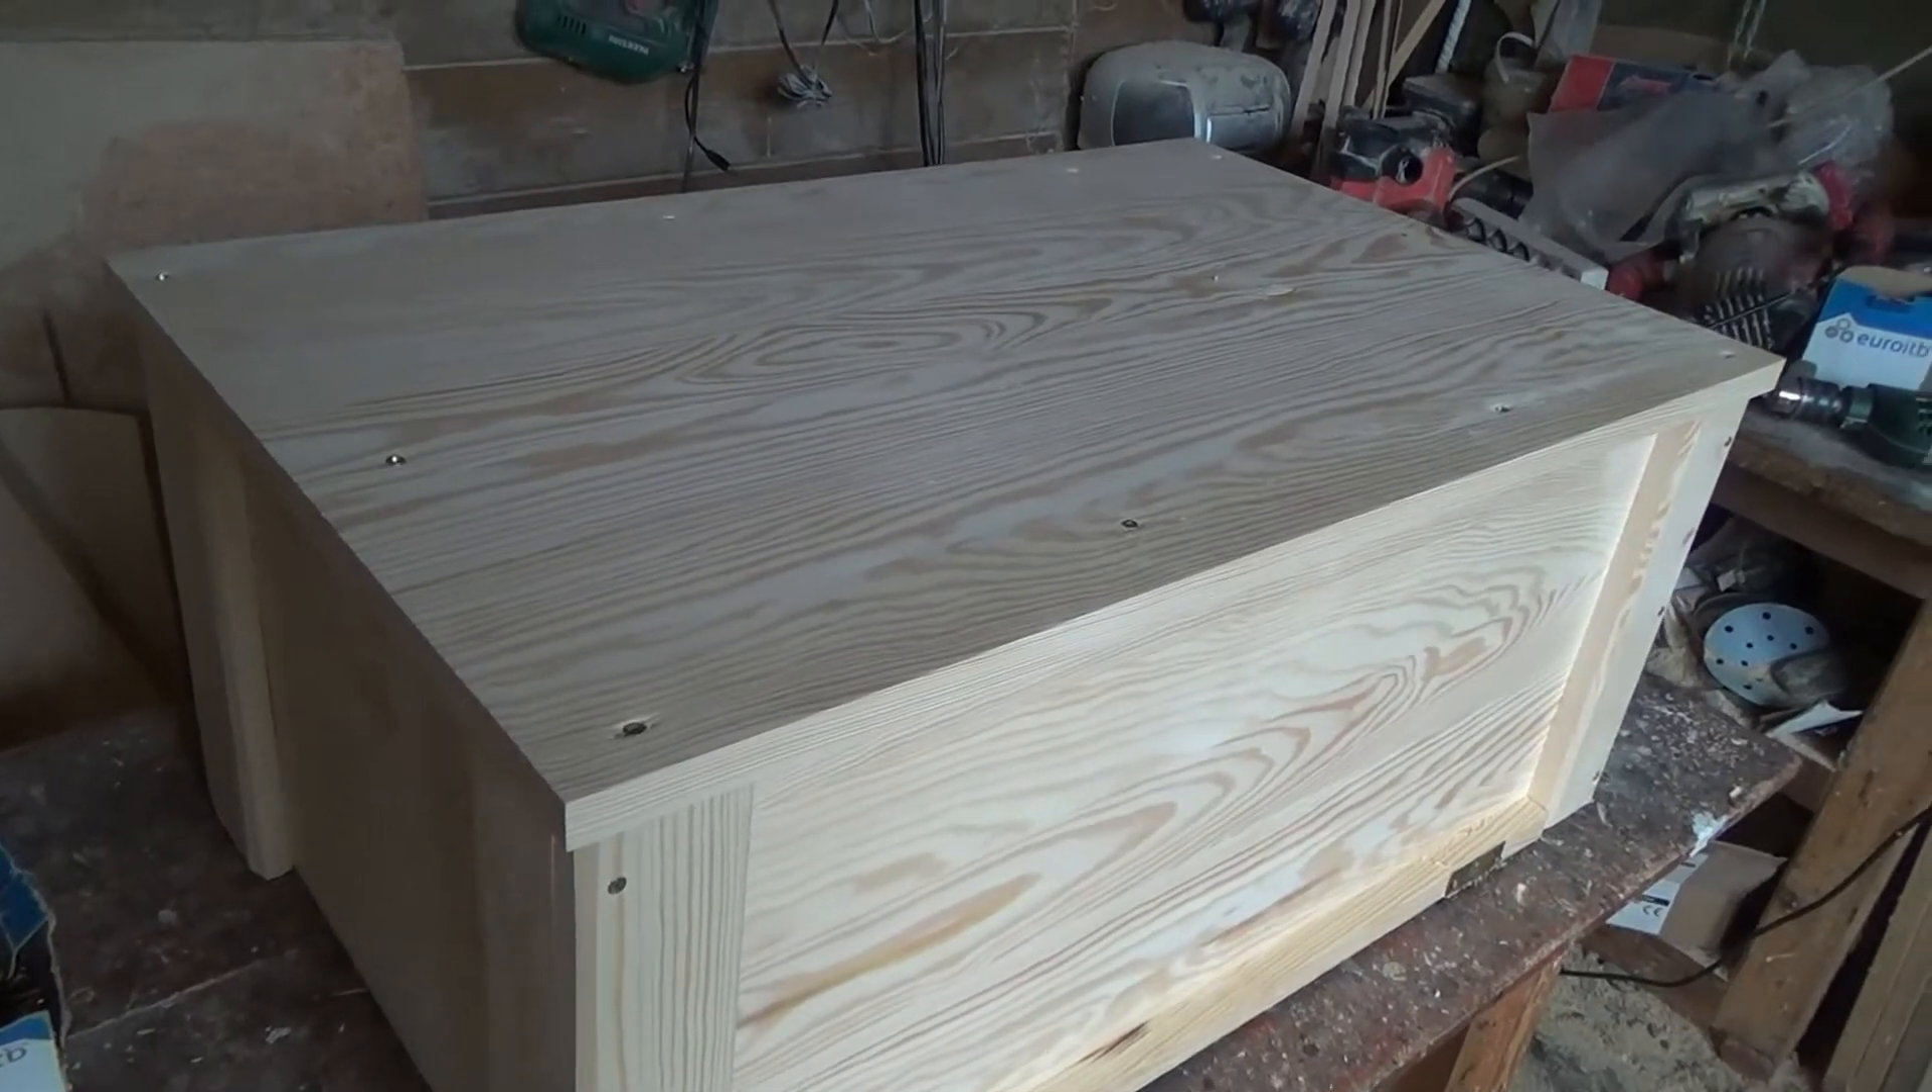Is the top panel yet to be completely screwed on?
No.